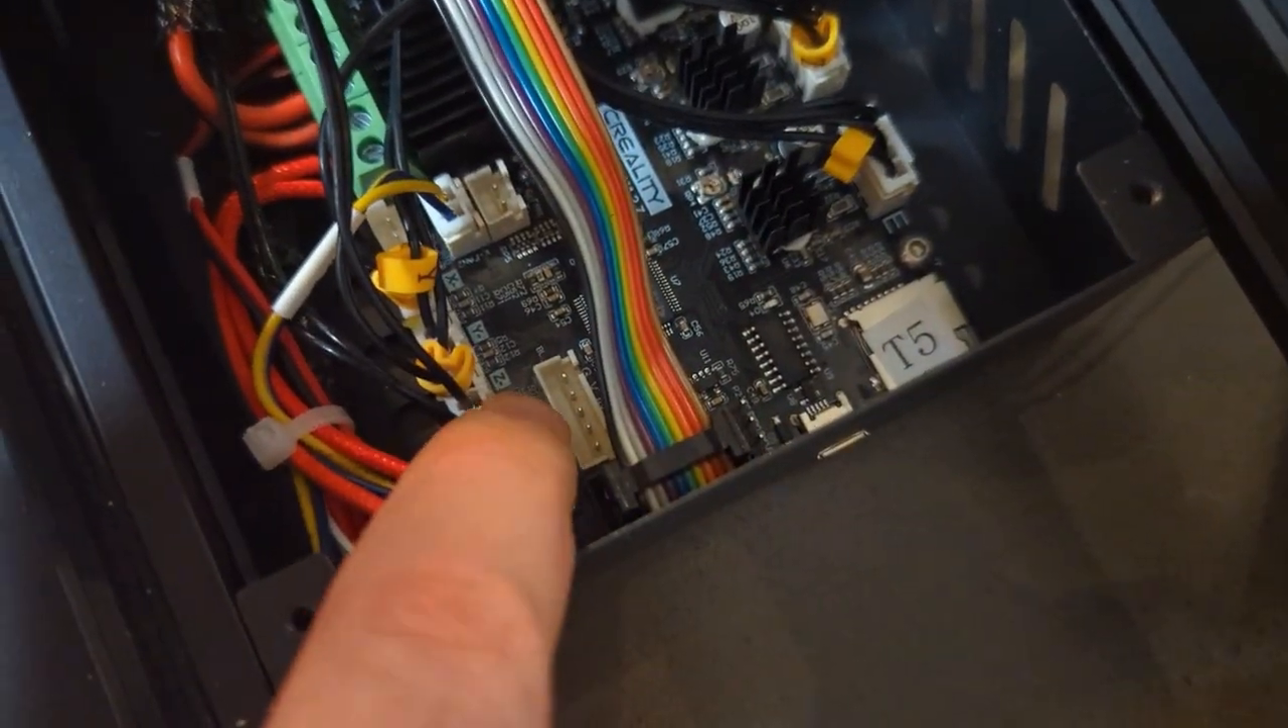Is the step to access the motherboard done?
Yes.